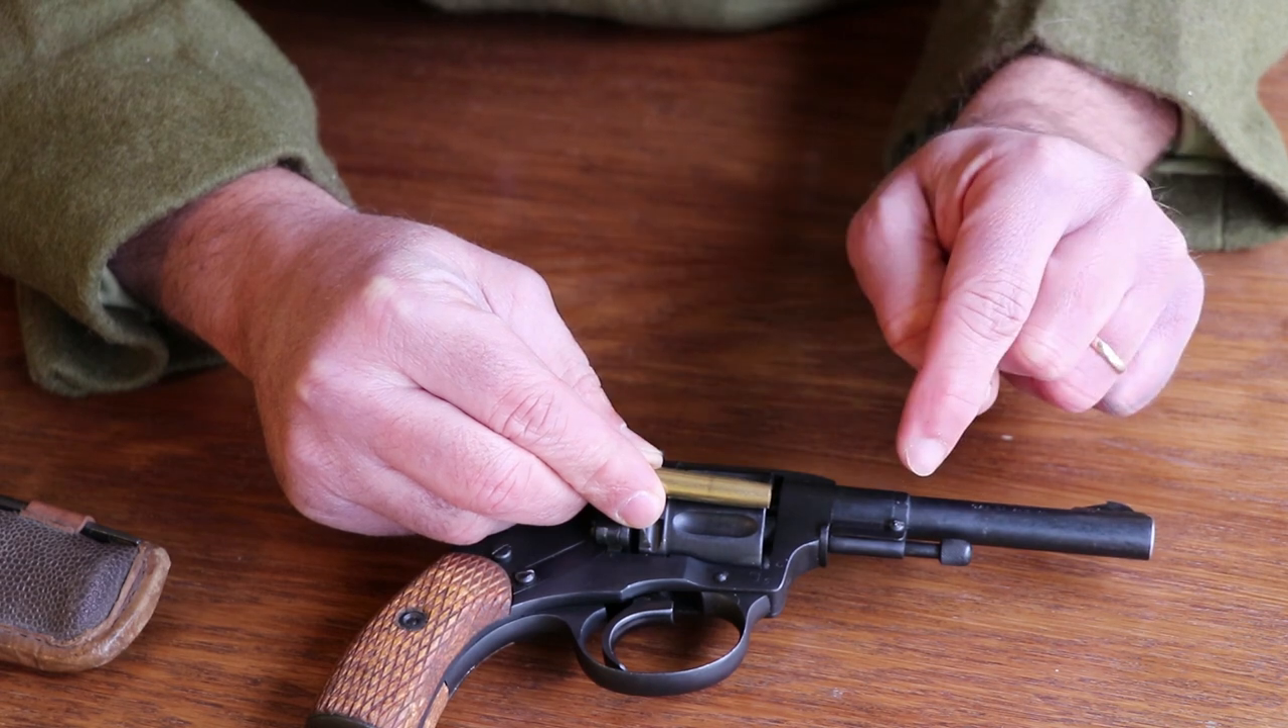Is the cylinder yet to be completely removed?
Yes.